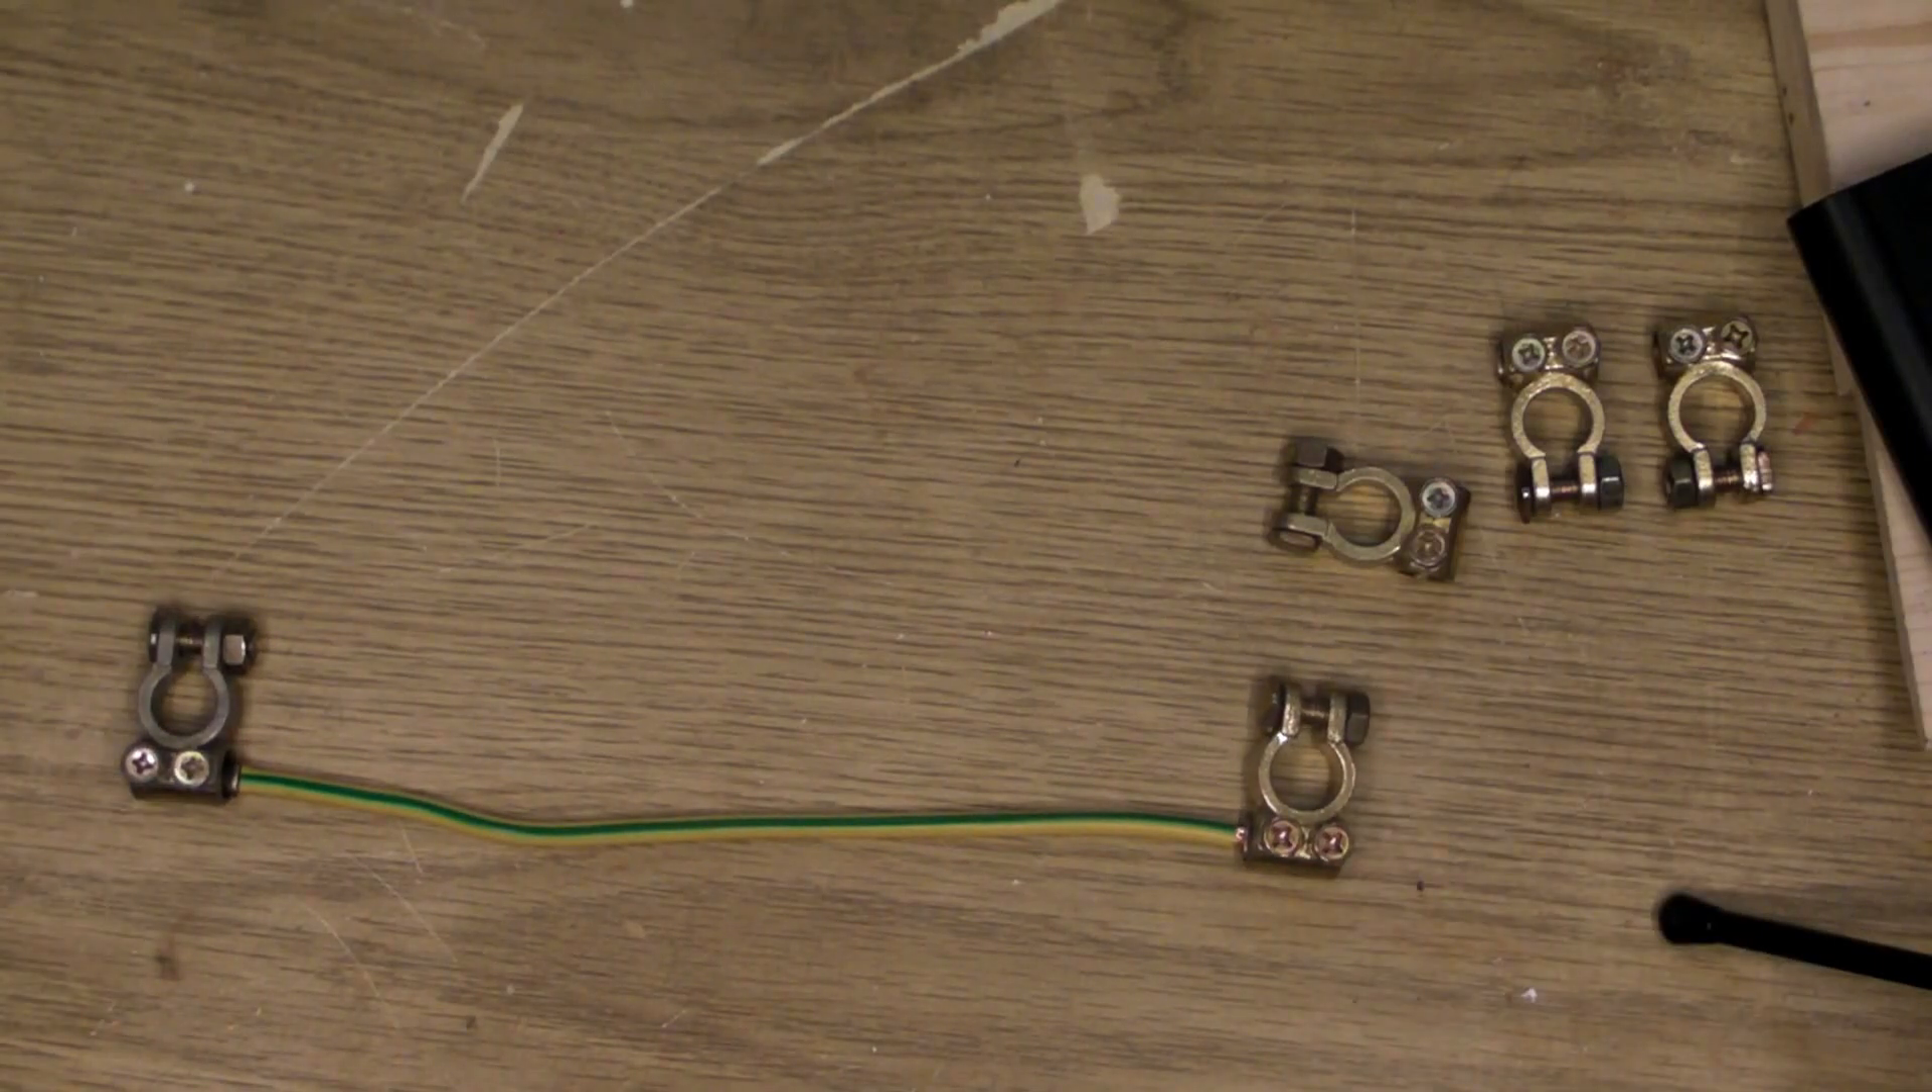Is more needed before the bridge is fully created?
No.